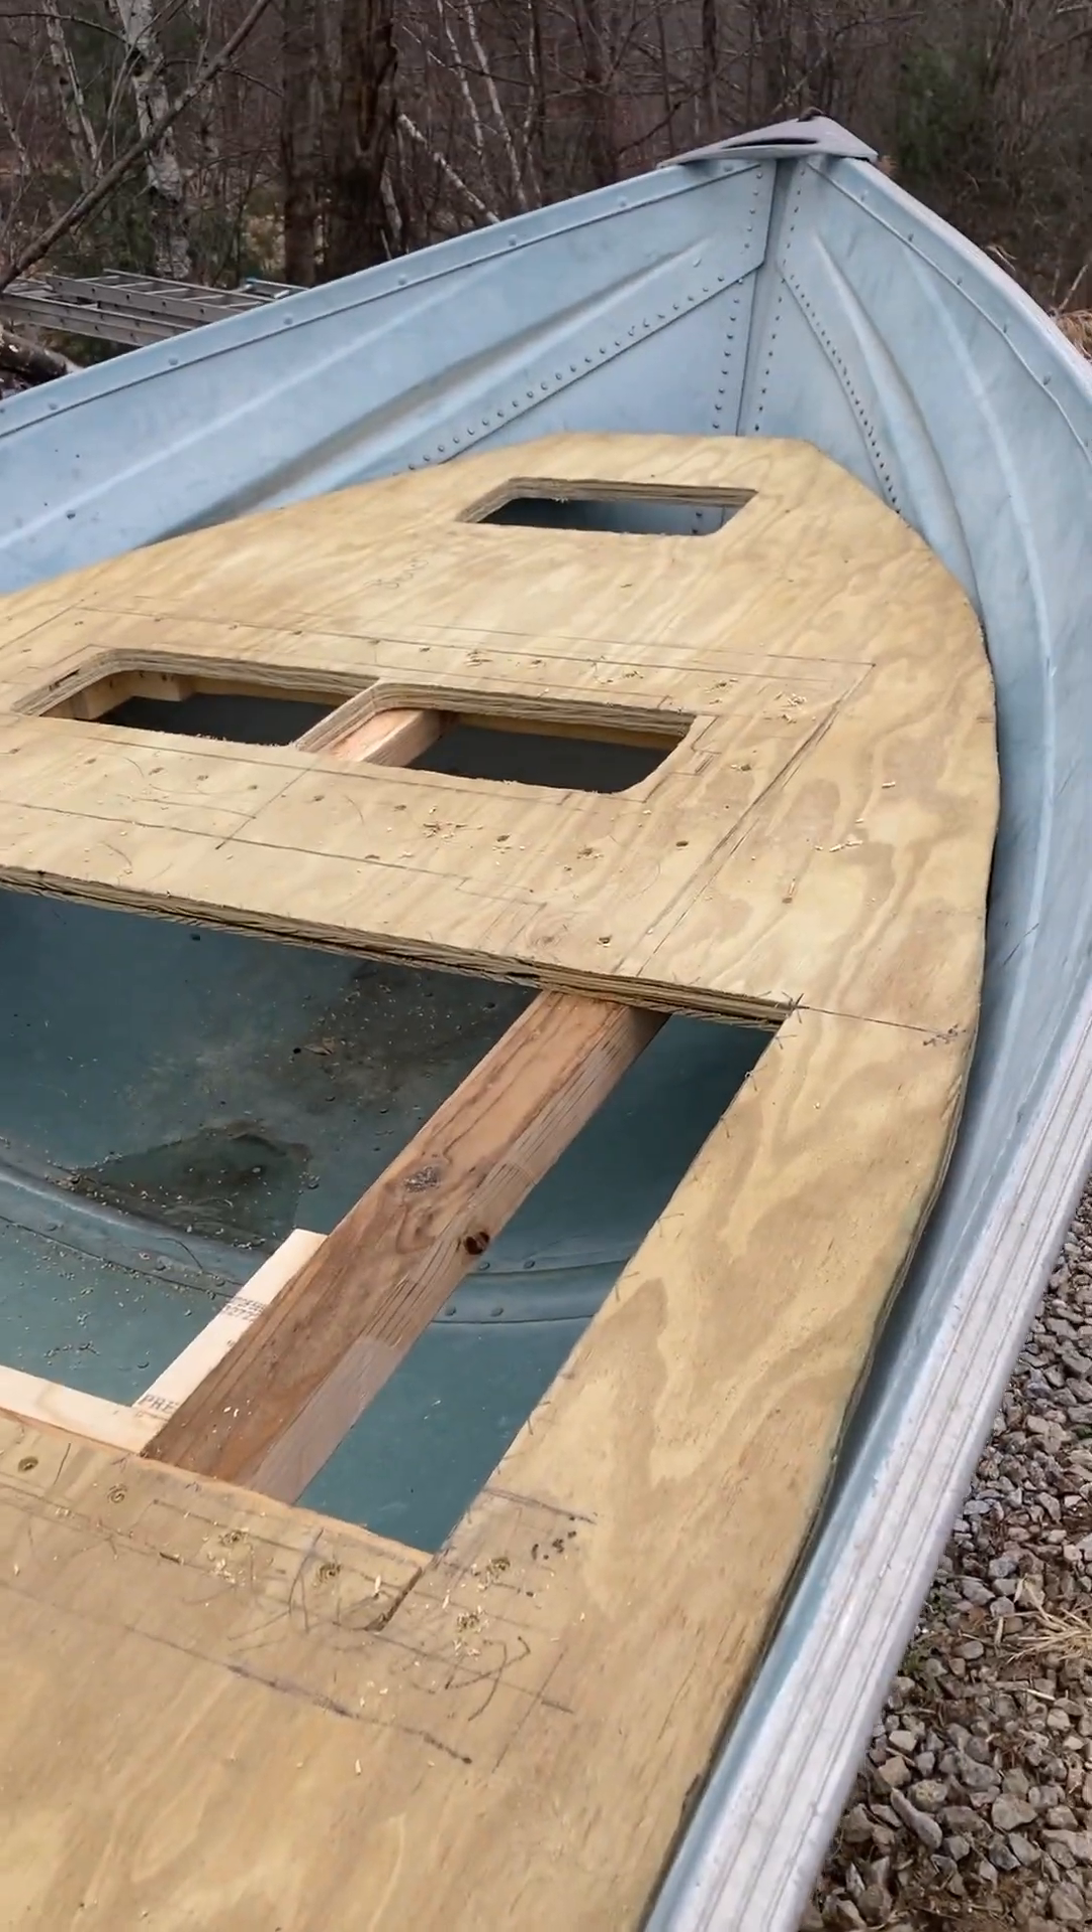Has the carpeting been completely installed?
No.